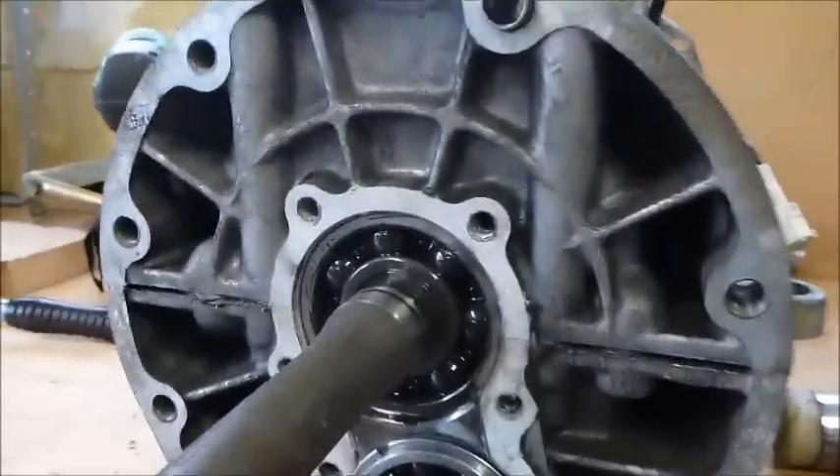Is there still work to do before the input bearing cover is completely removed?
No.